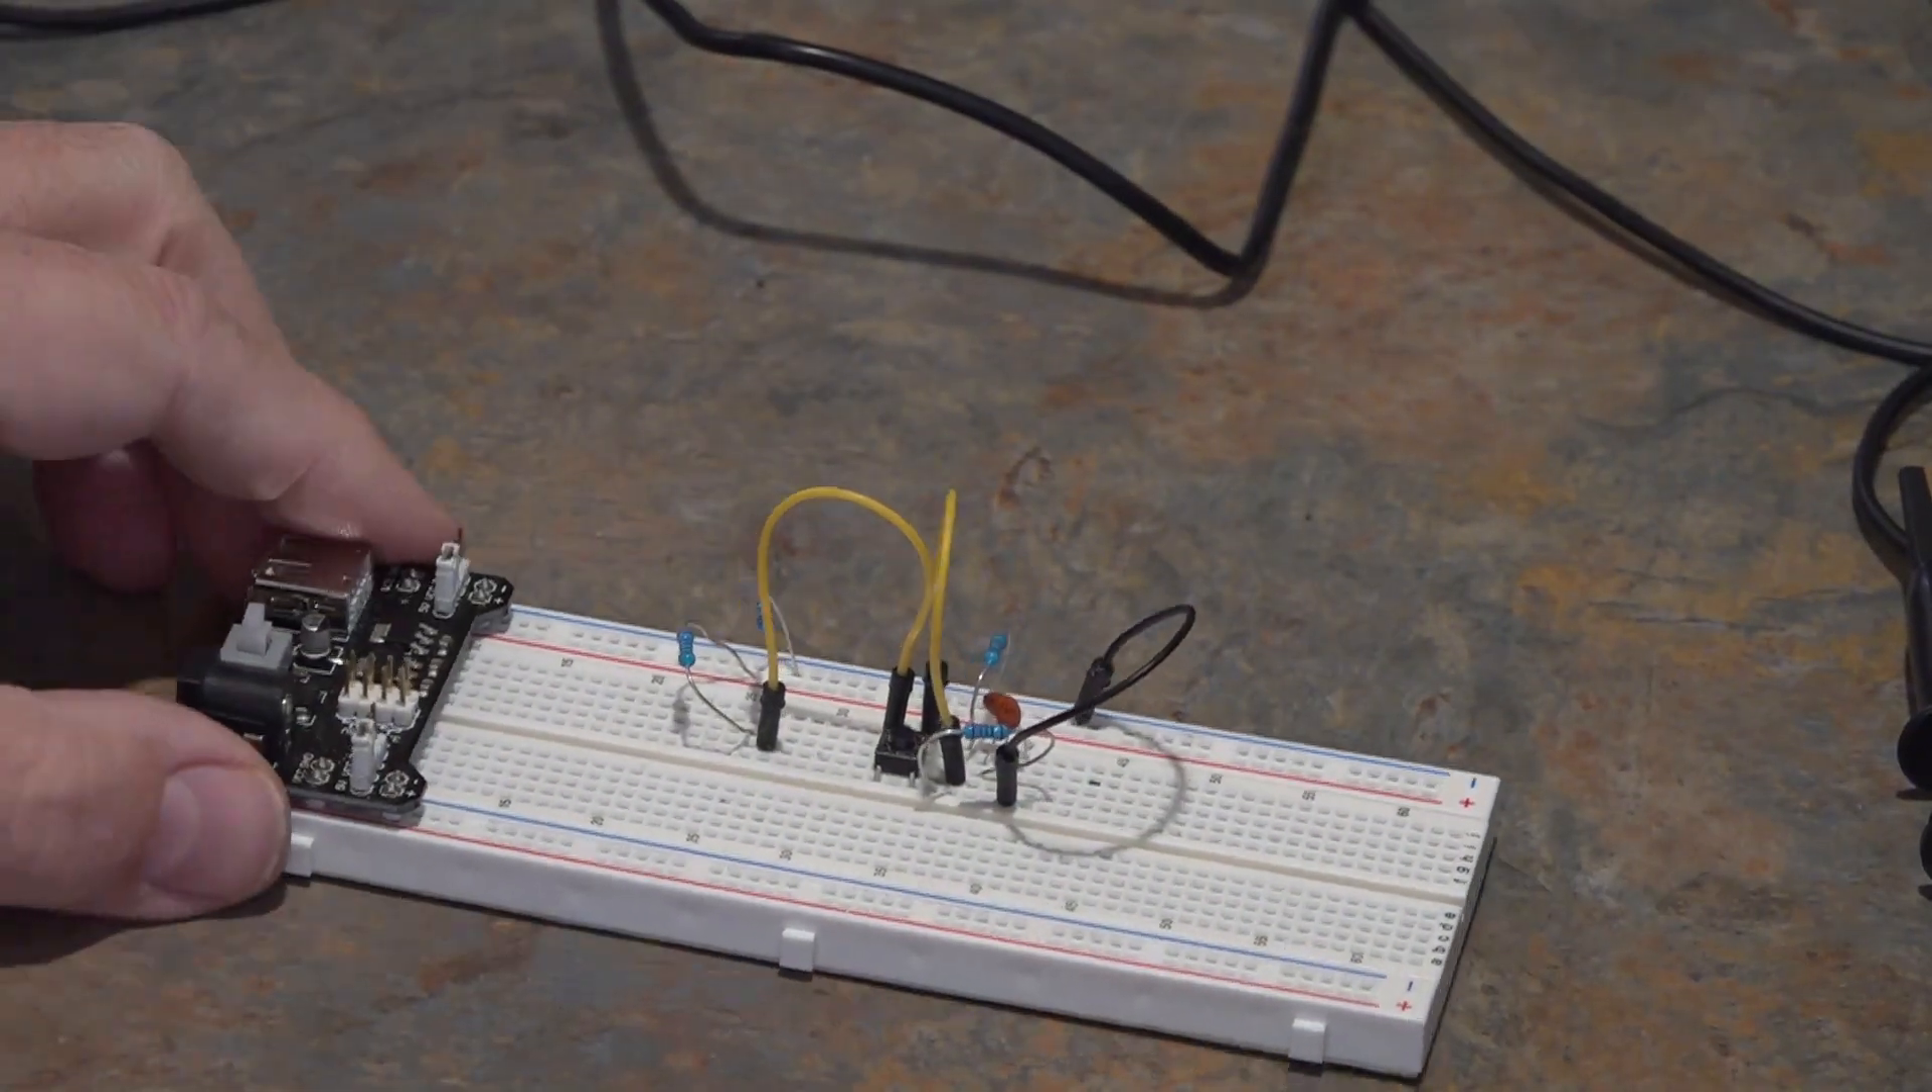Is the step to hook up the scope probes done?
No.